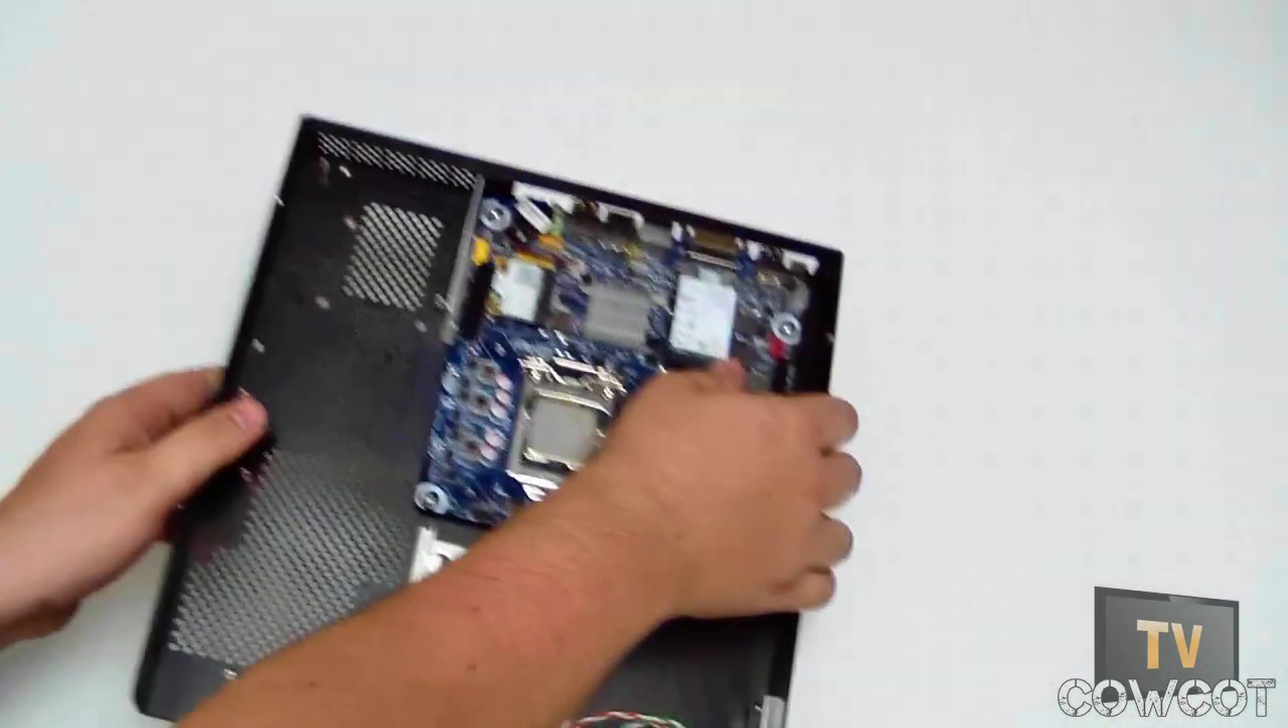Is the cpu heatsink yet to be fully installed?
Yes.